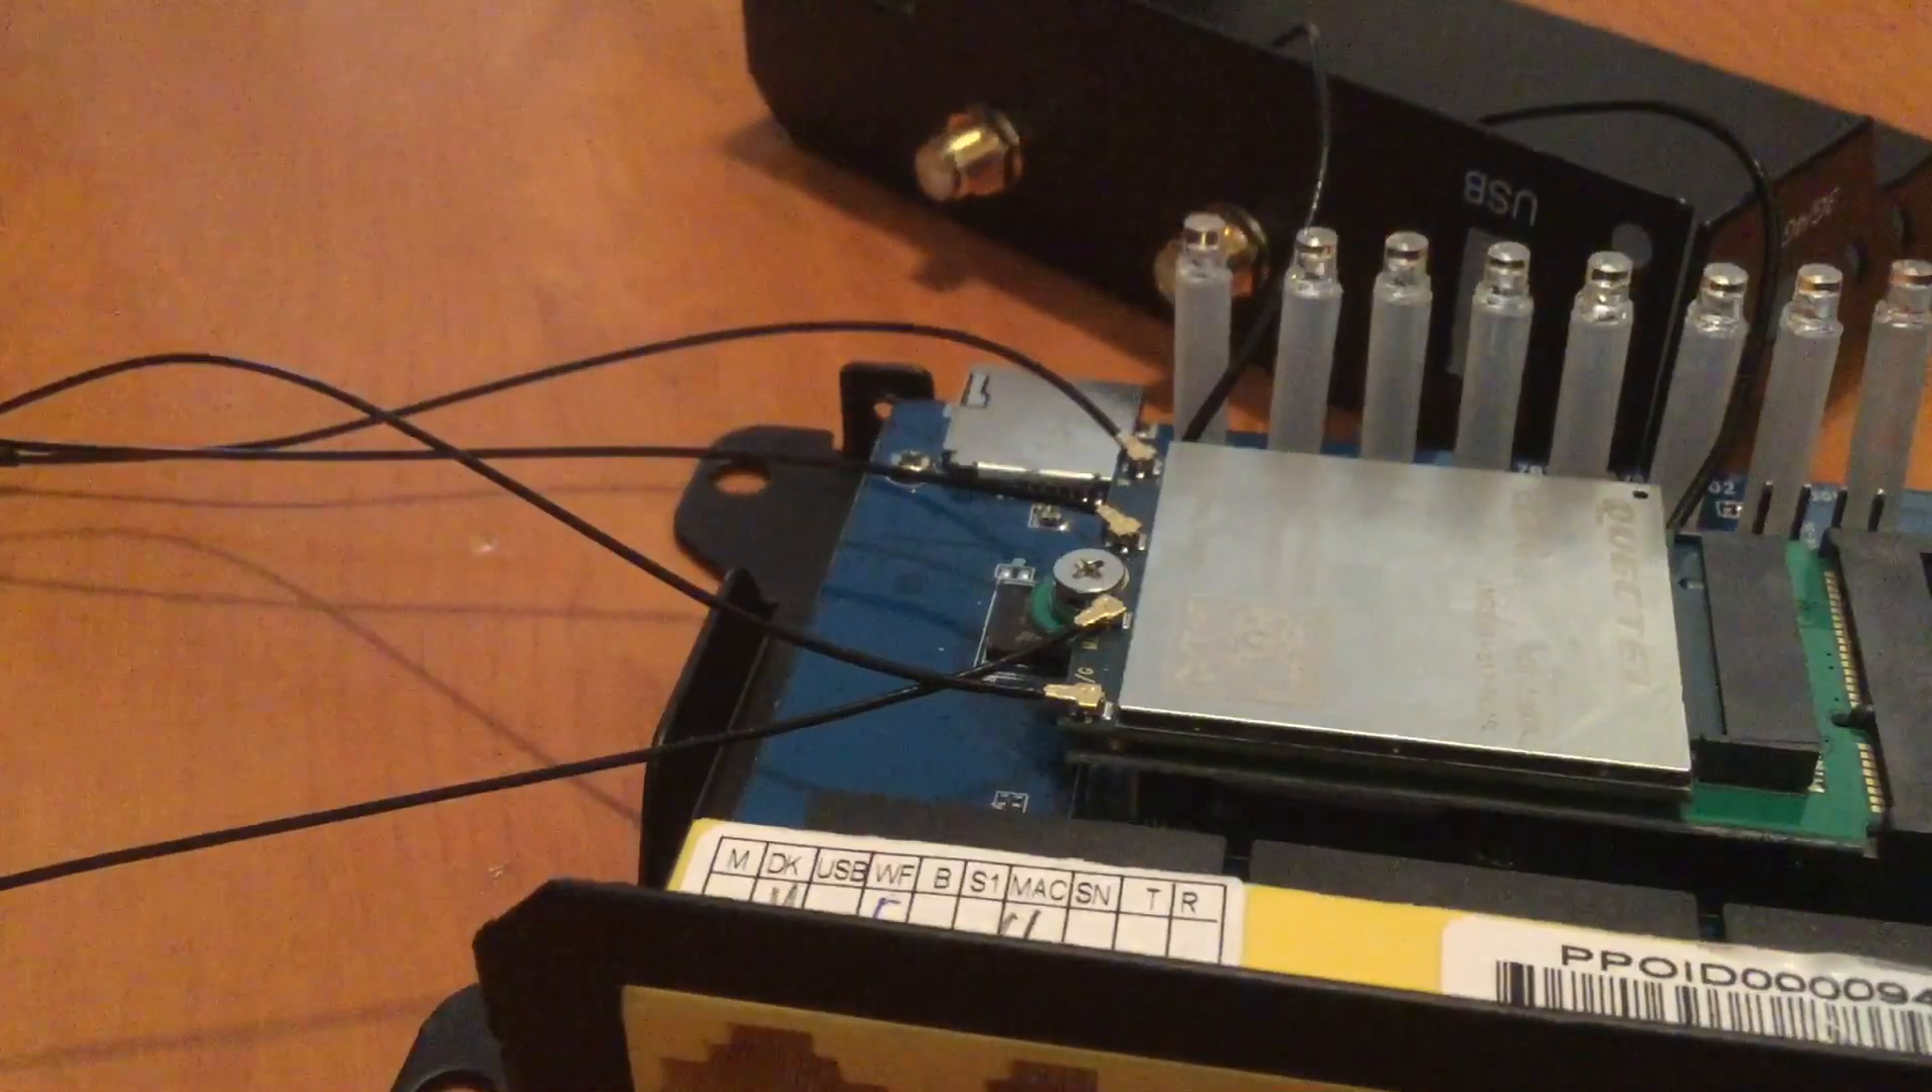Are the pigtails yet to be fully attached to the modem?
No.